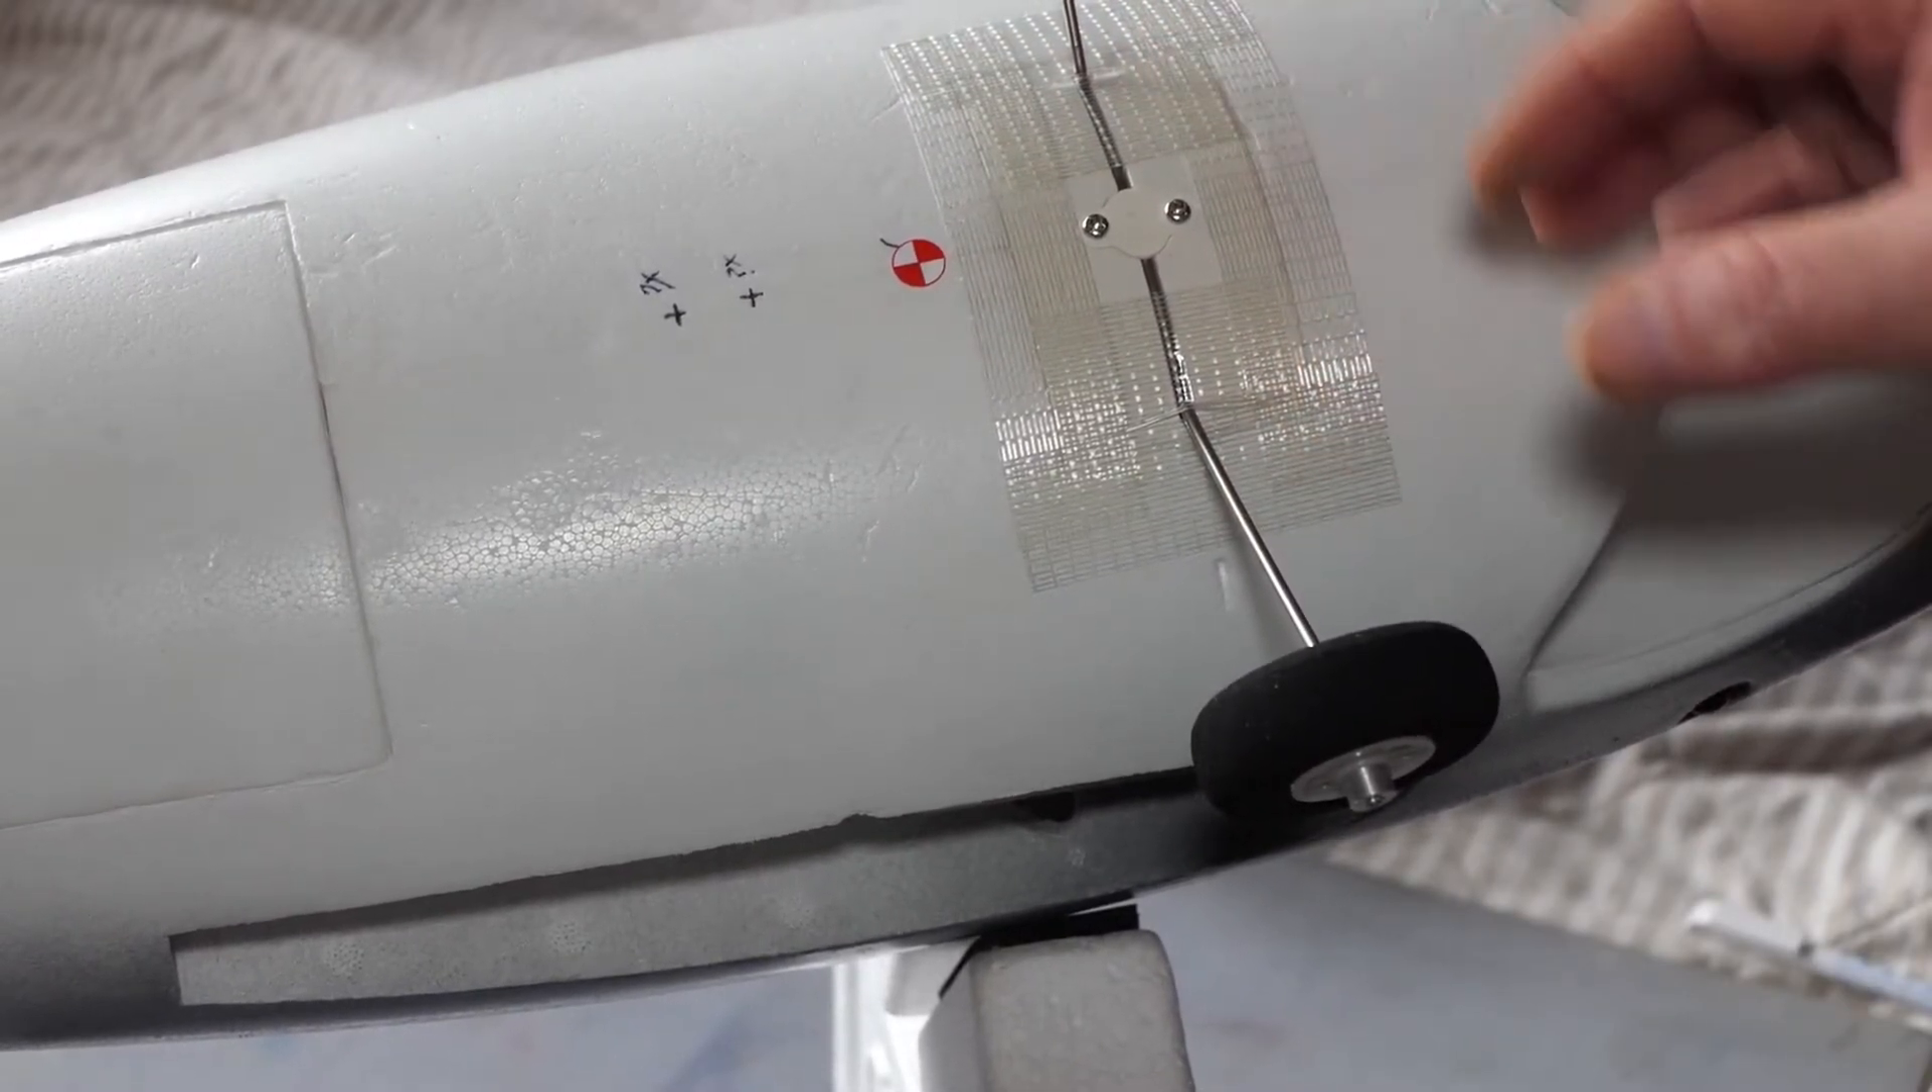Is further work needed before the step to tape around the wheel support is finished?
No.